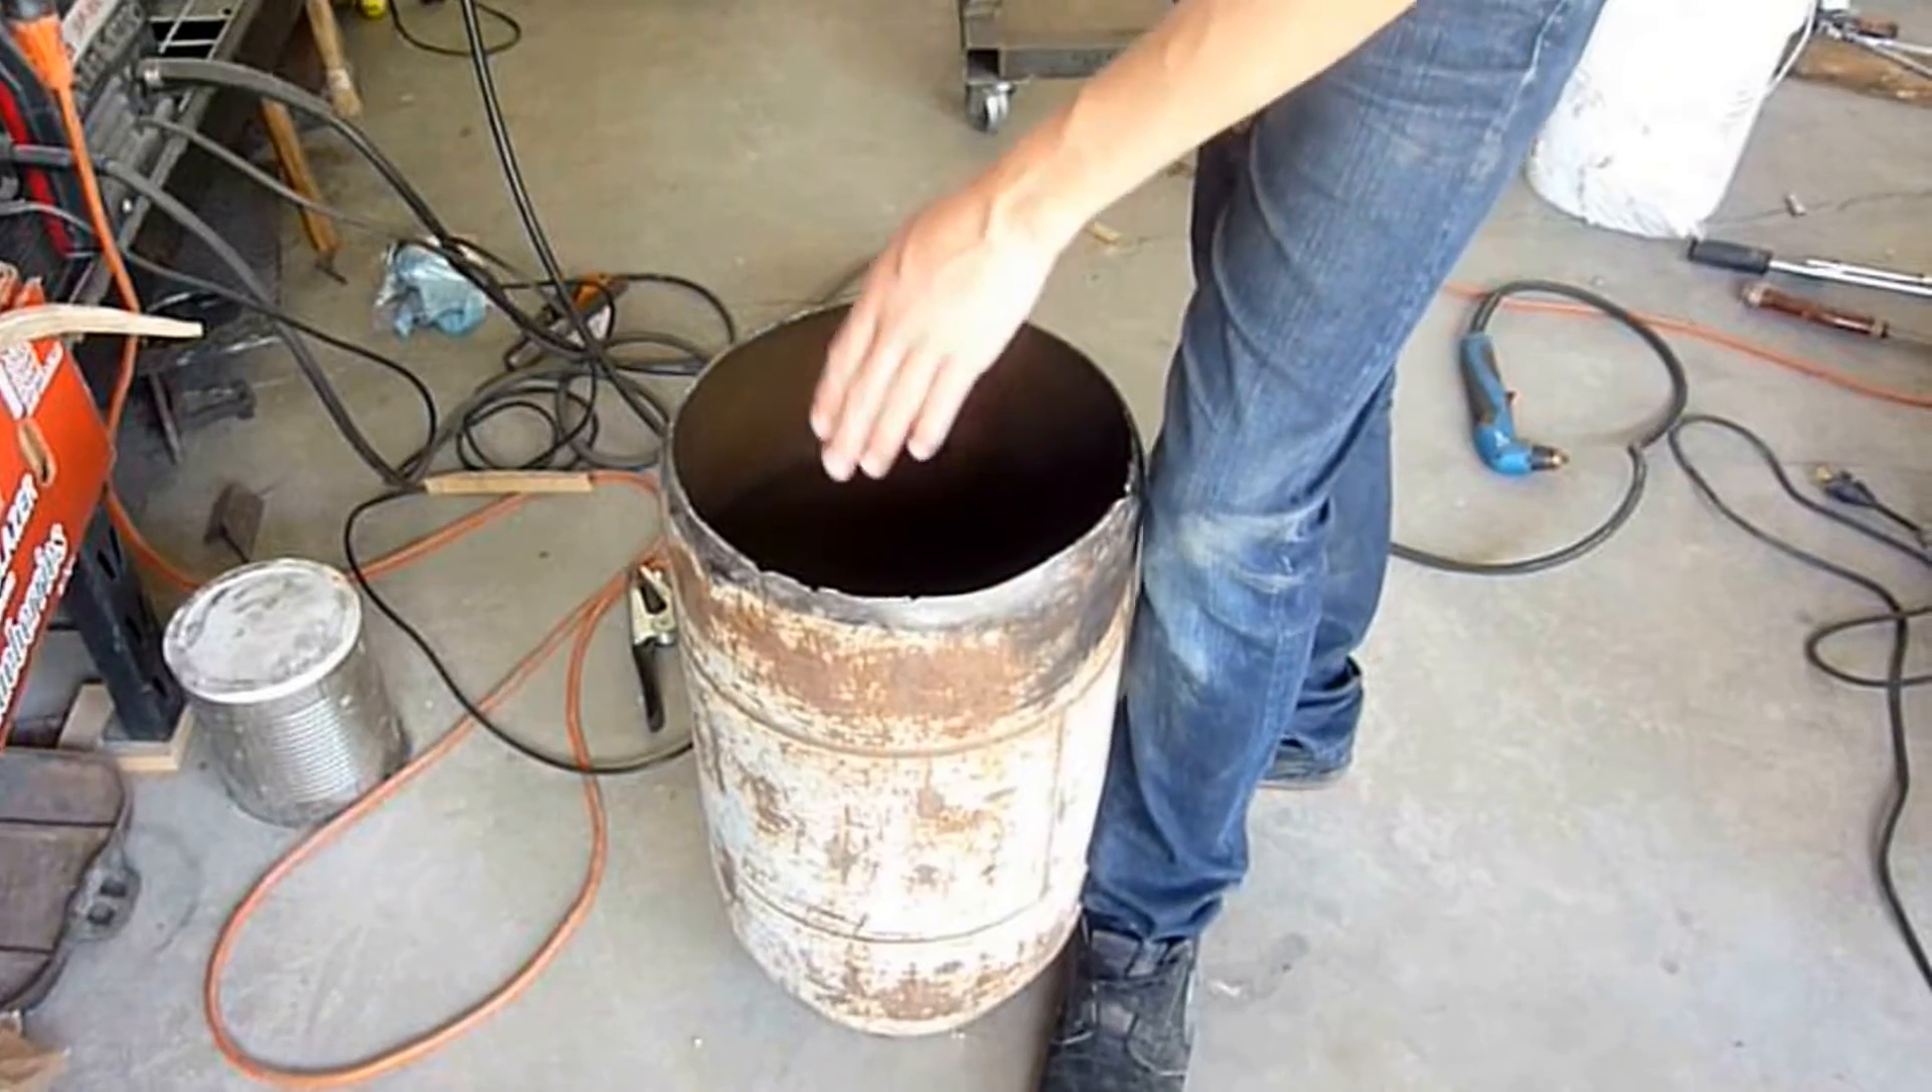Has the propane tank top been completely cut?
Yes.